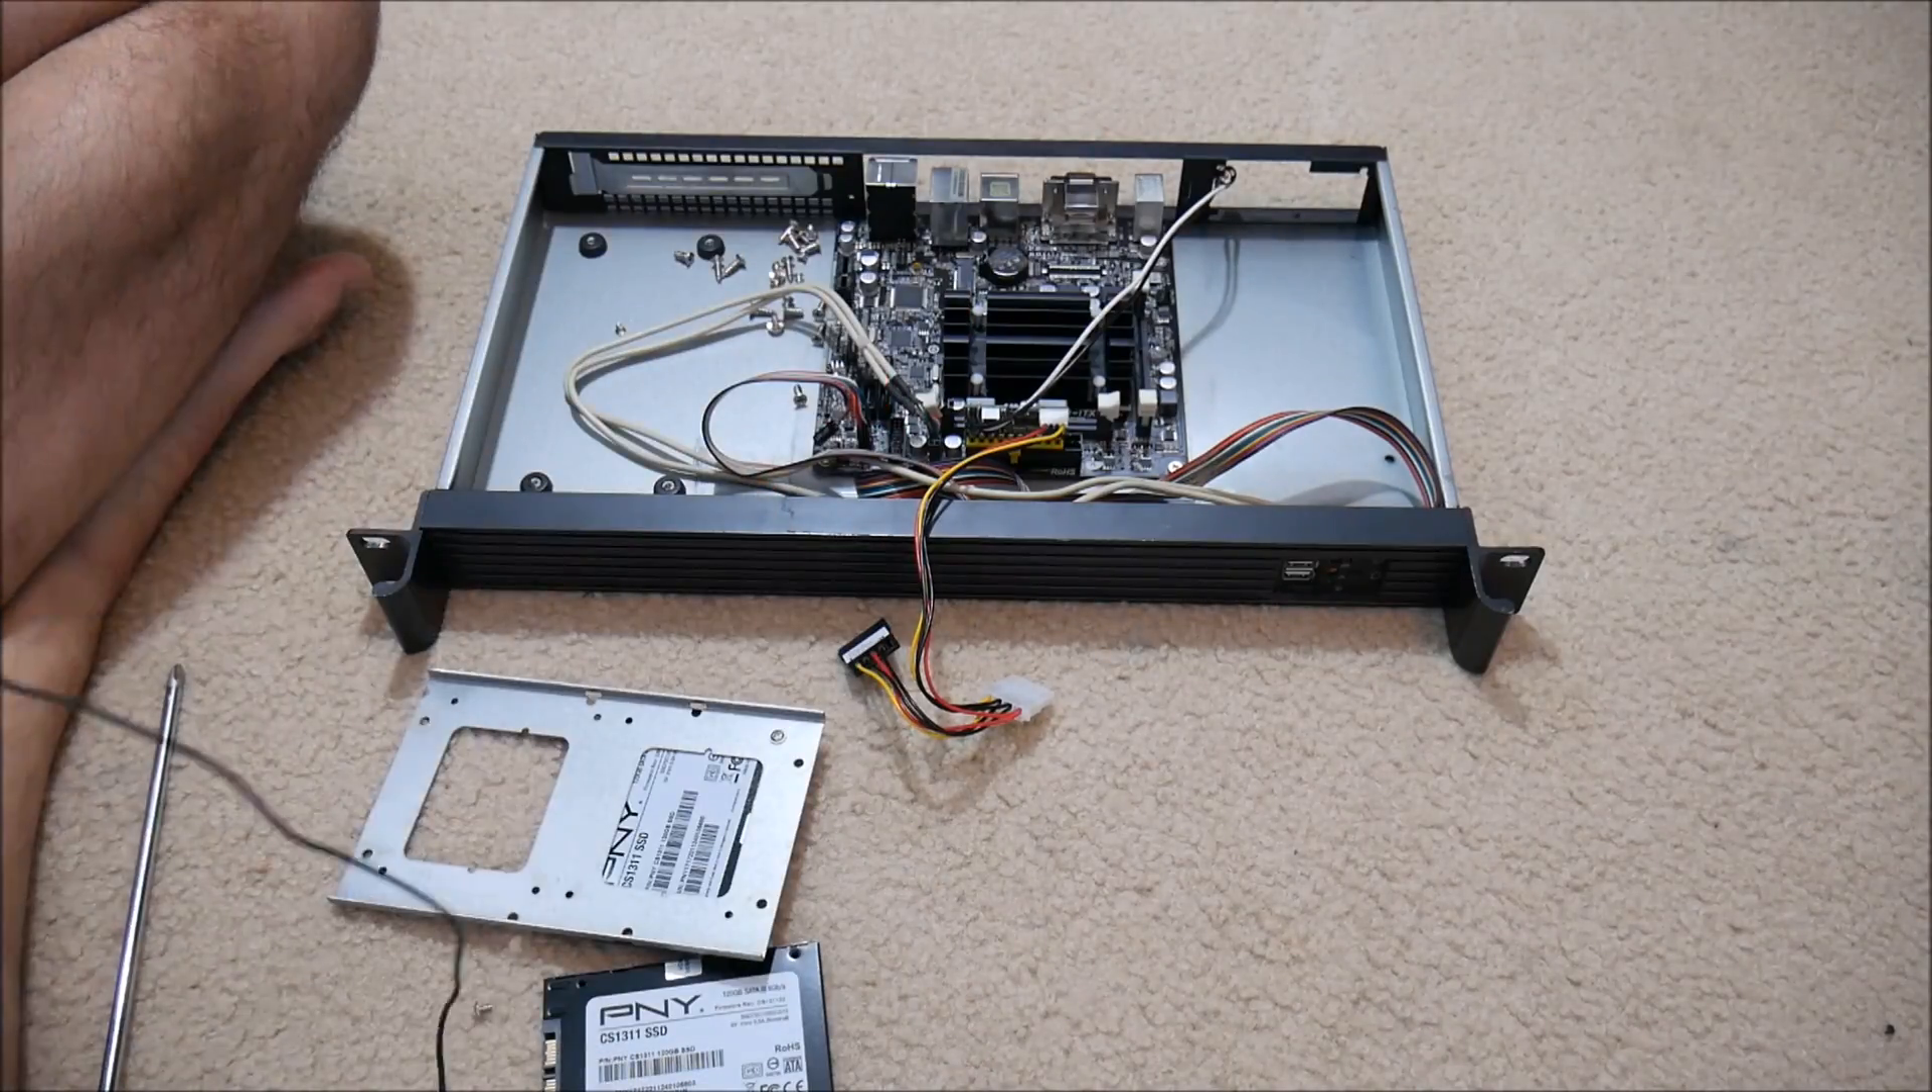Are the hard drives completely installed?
No.